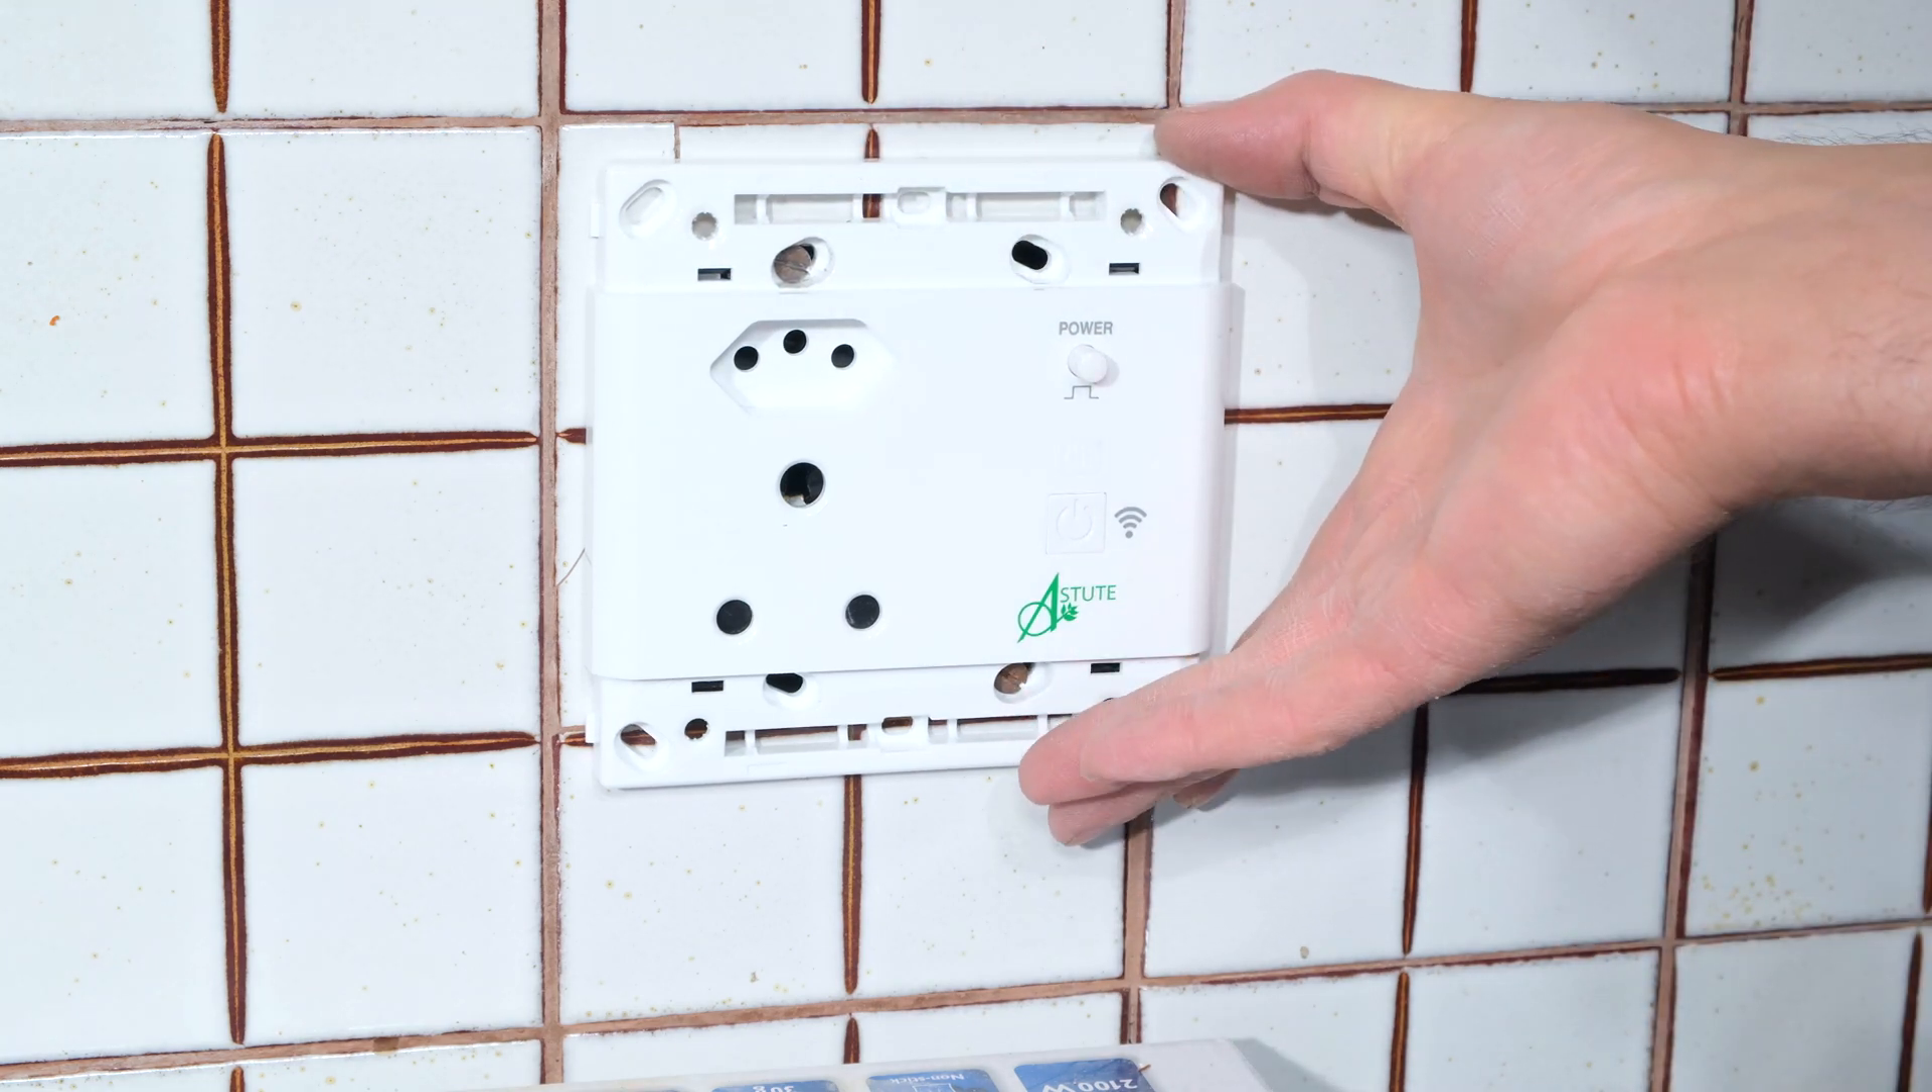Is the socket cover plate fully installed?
No.